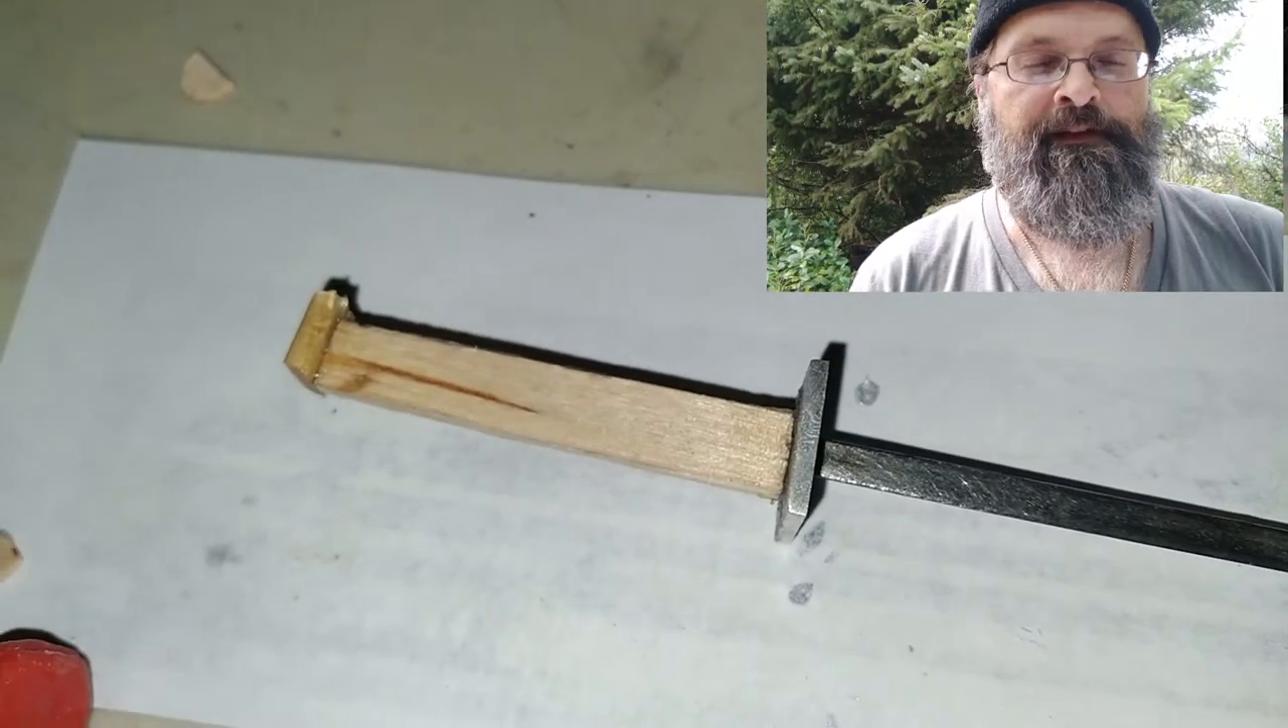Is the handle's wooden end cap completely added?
Yes.